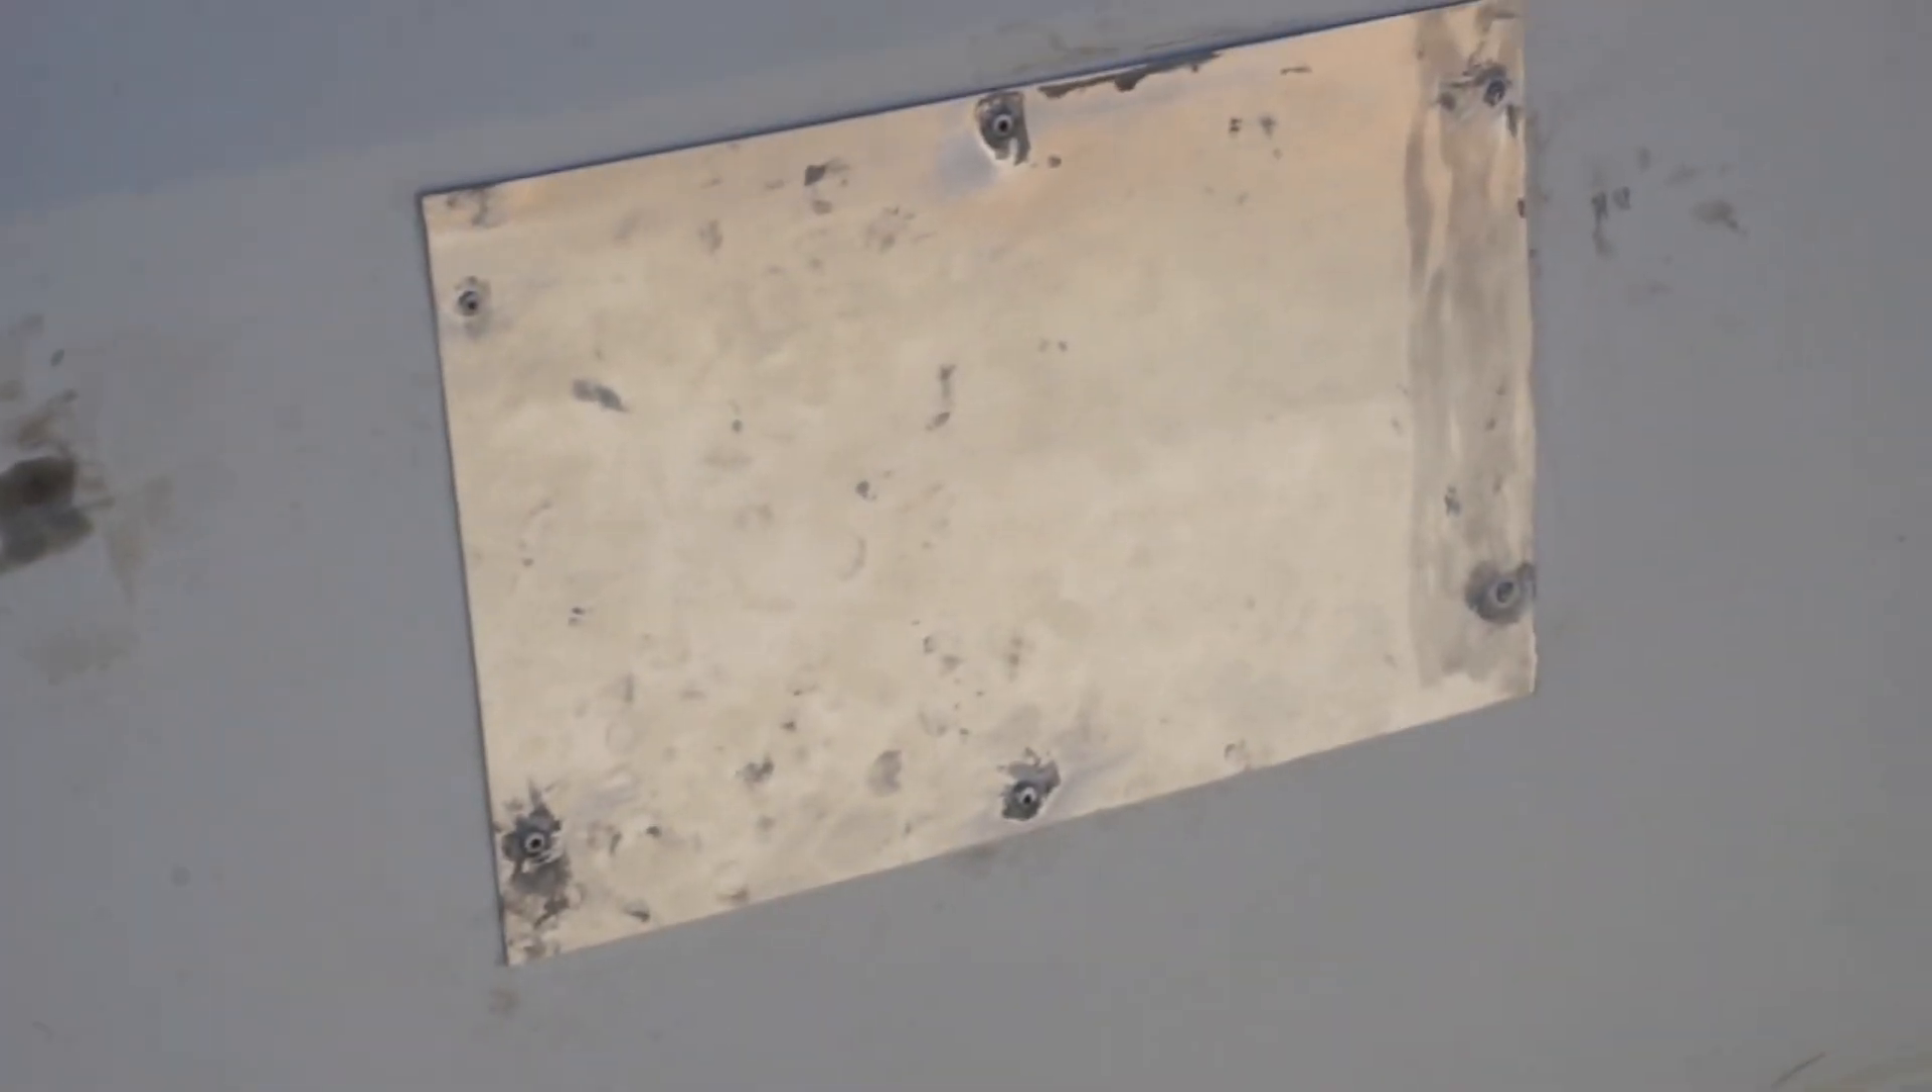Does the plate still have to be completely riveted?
No.